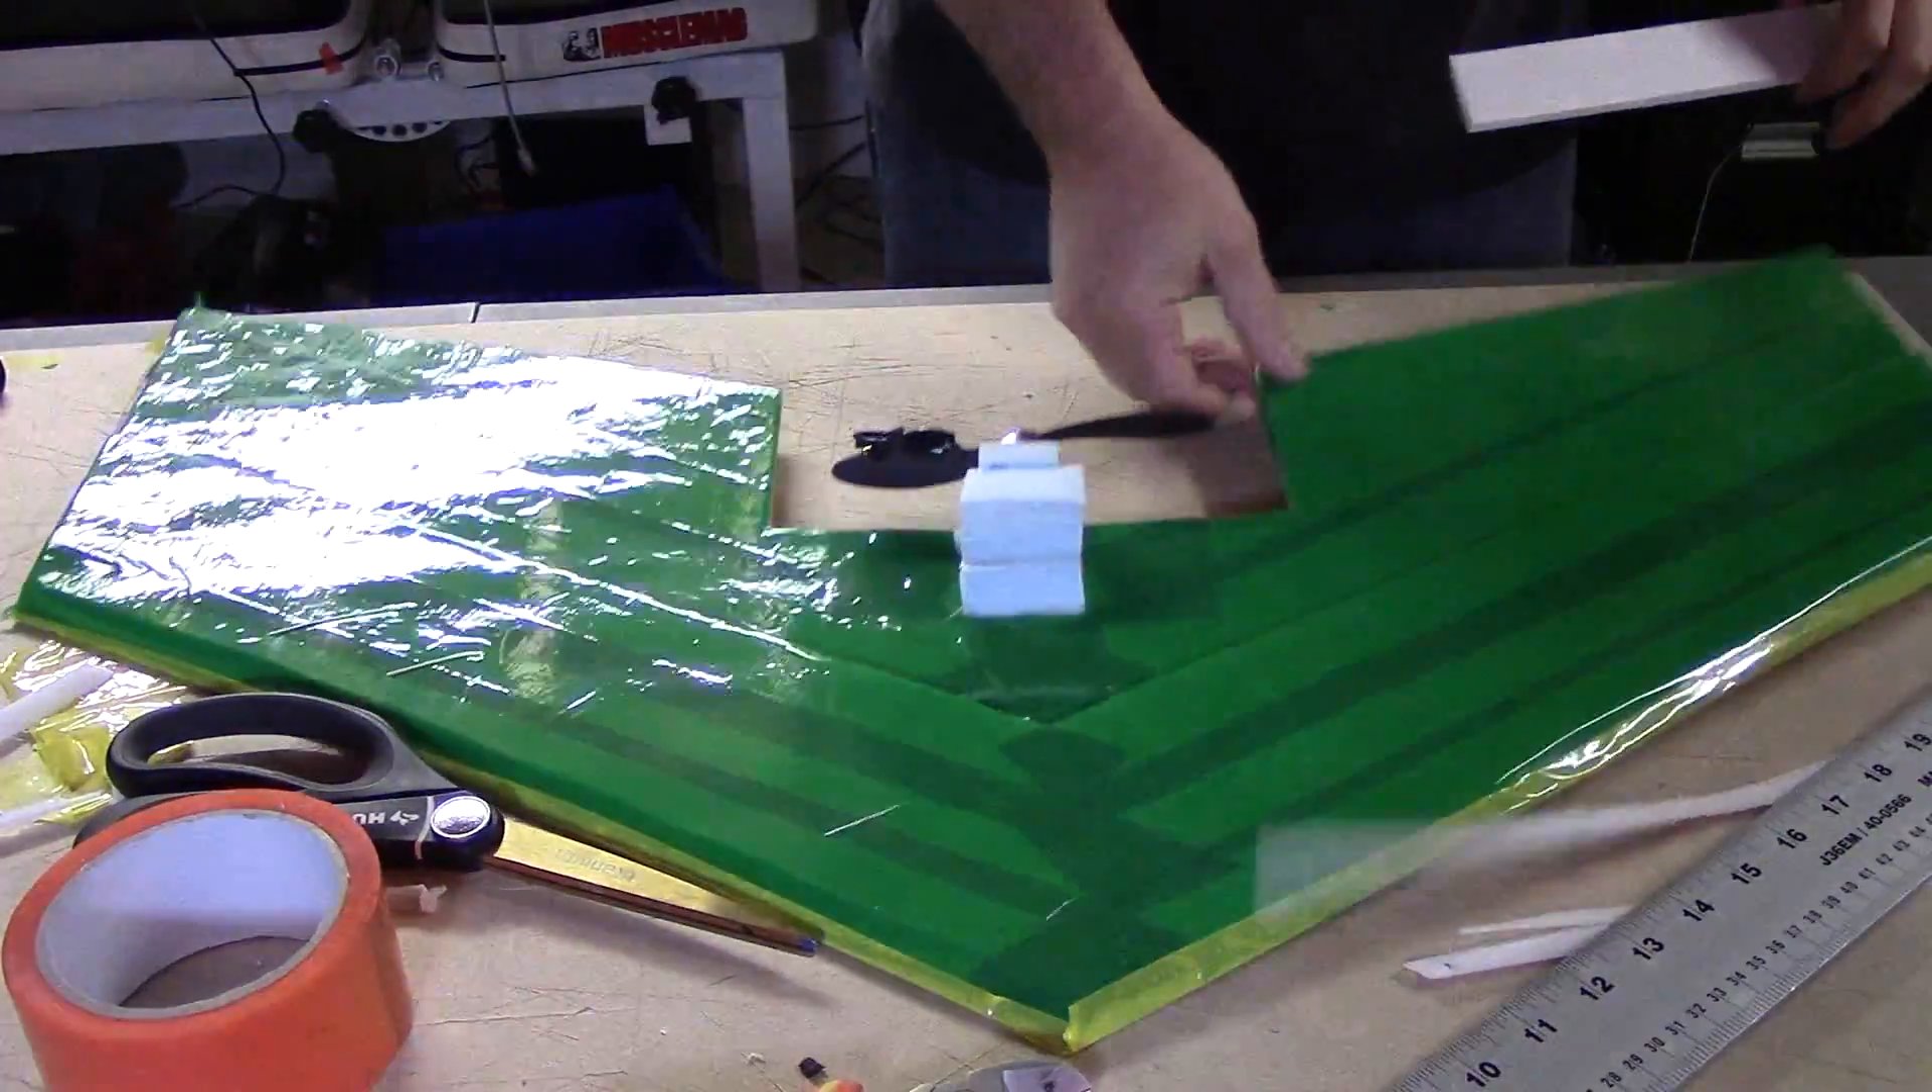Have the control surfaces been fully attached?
No.